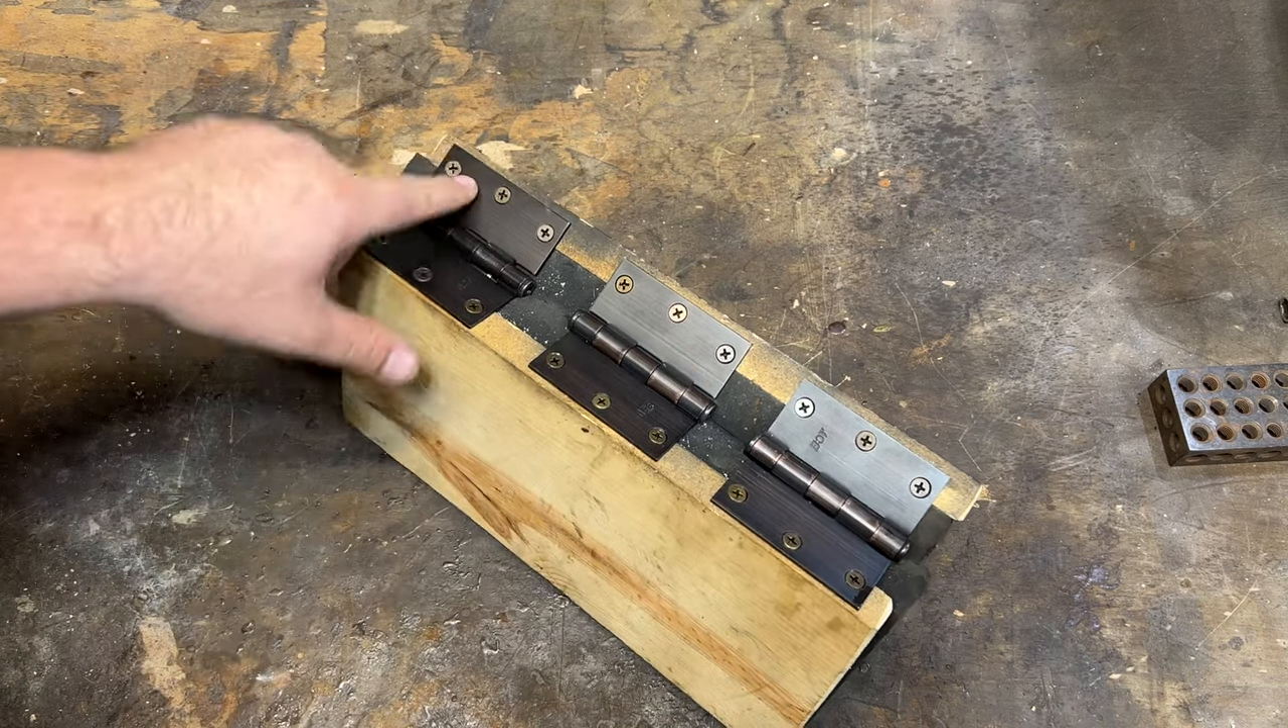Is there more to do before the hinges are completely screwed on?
No.